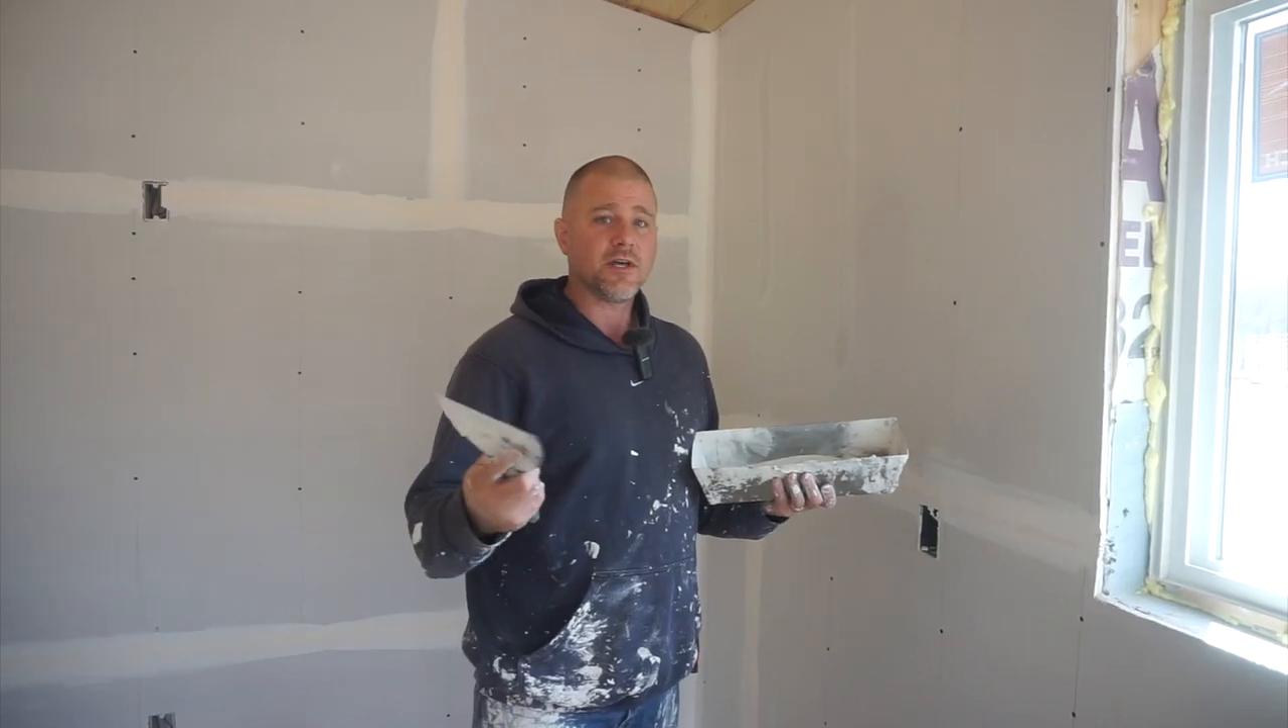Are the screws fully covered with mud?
No.